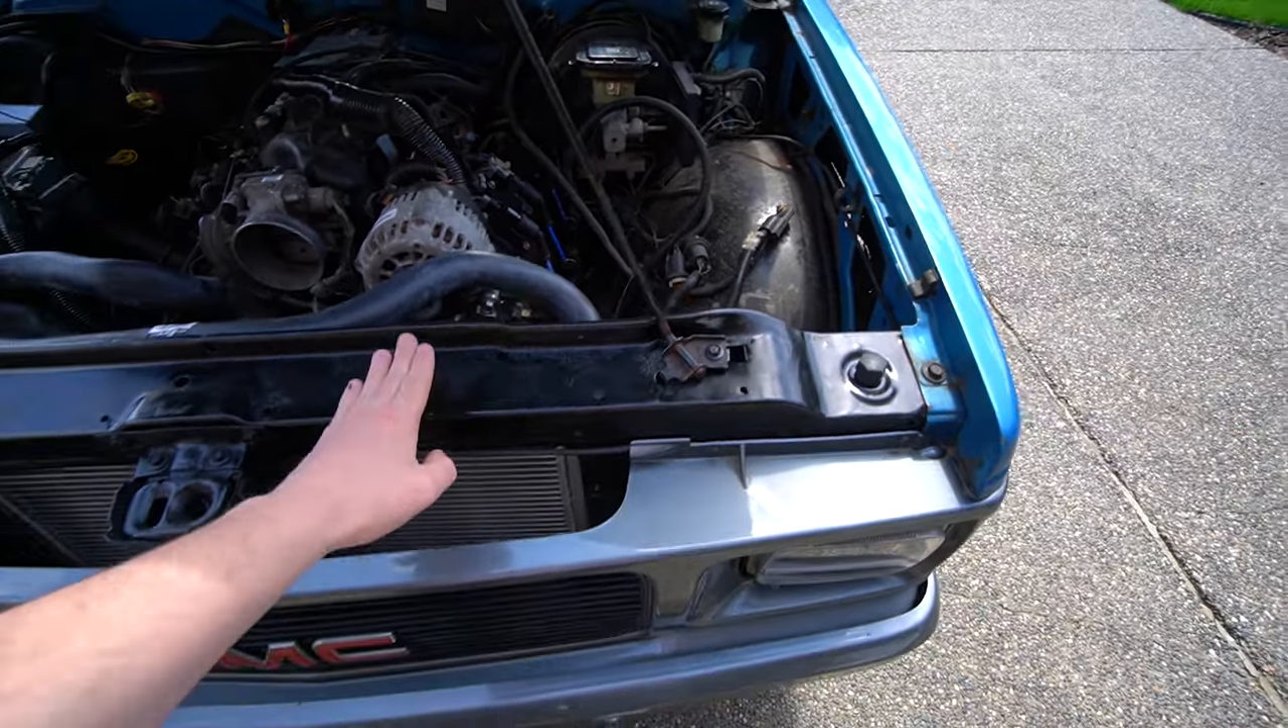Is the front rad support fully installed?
Yes.